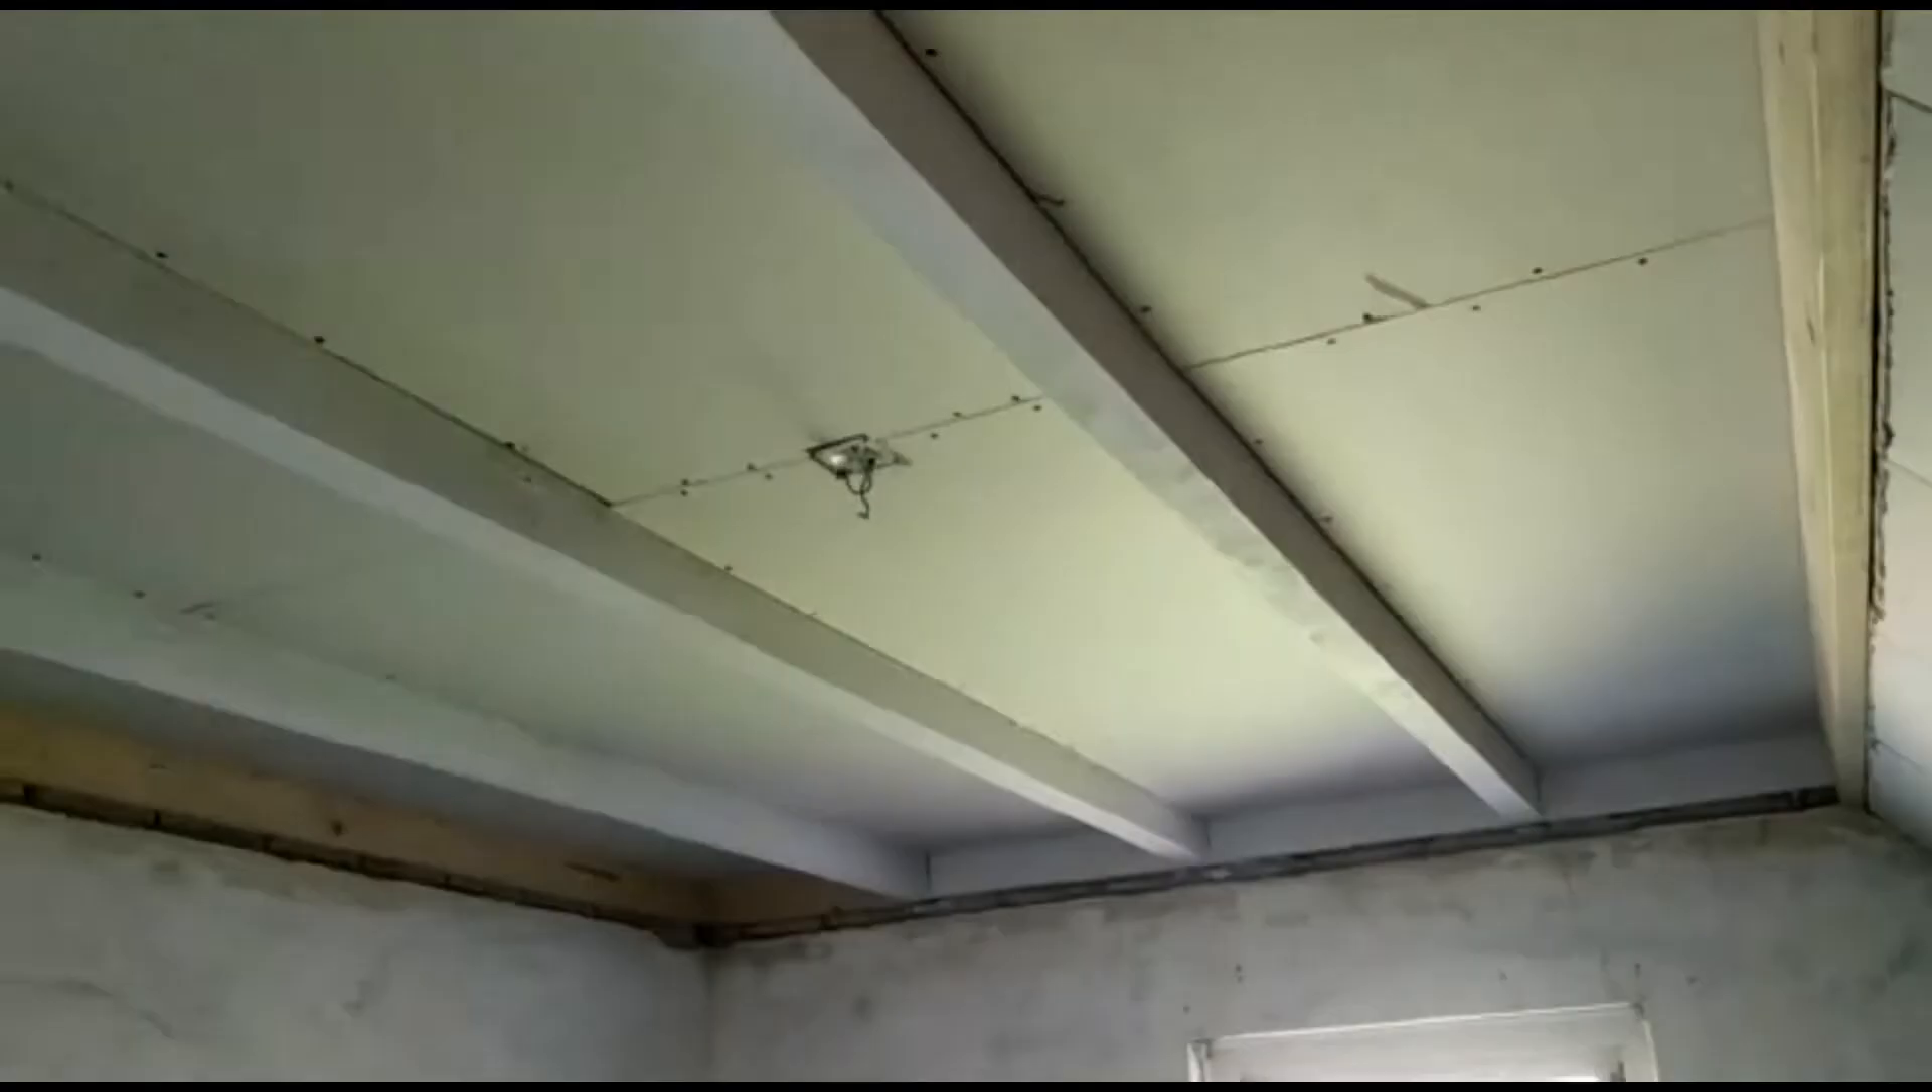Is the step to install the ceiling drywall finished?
Yes.